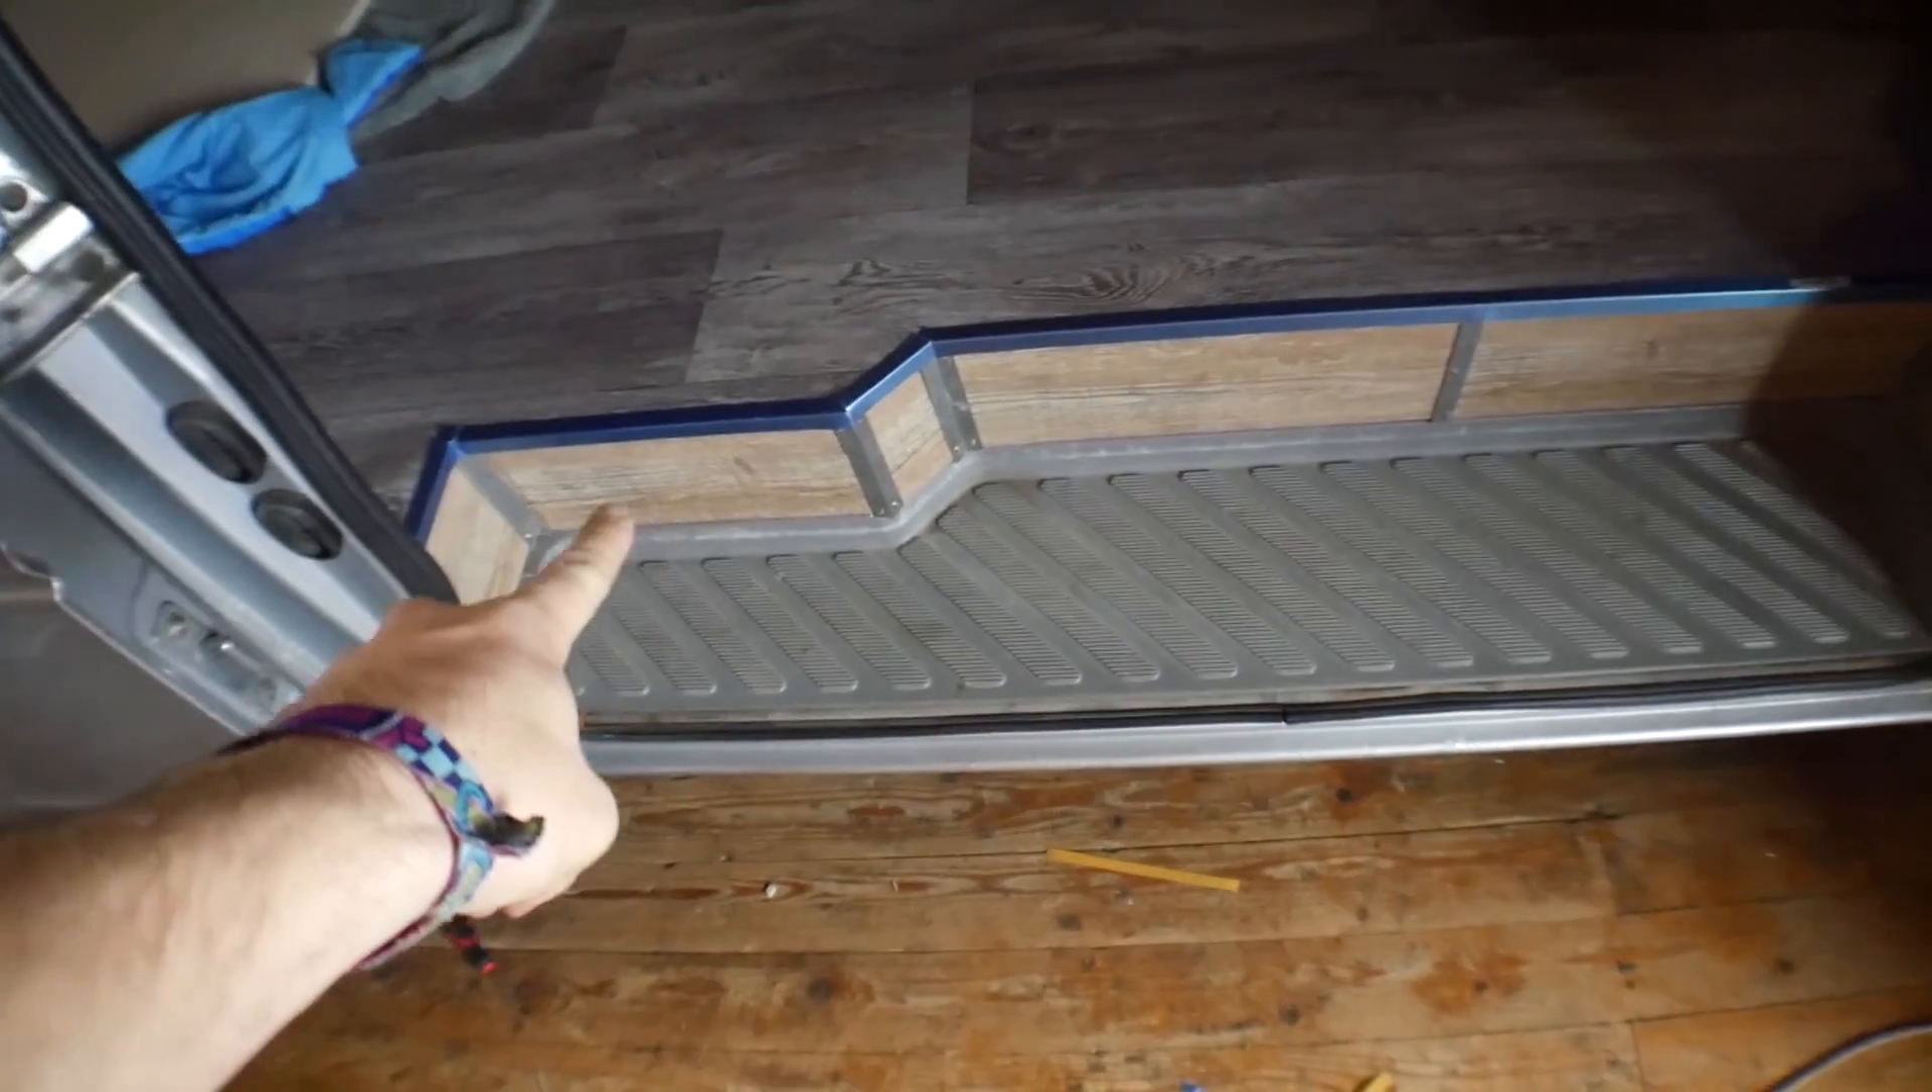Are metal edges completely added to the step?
Yes.